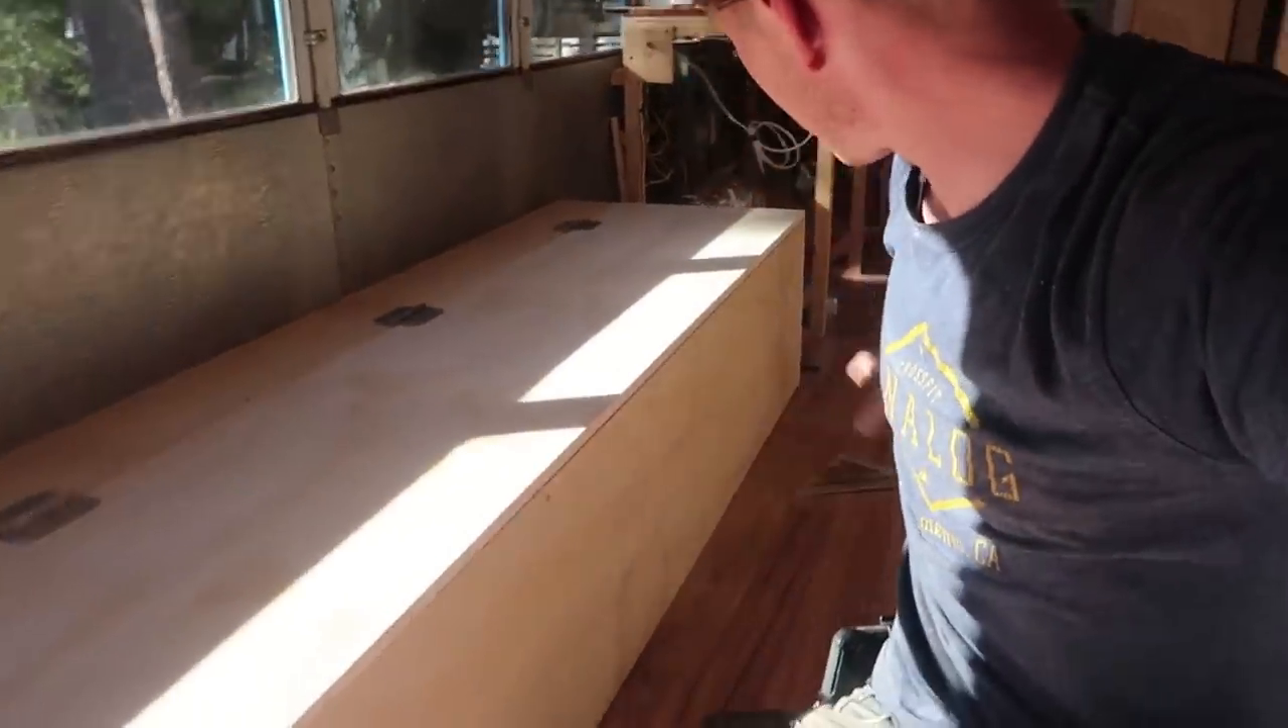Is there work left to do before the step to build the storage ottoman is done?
No.